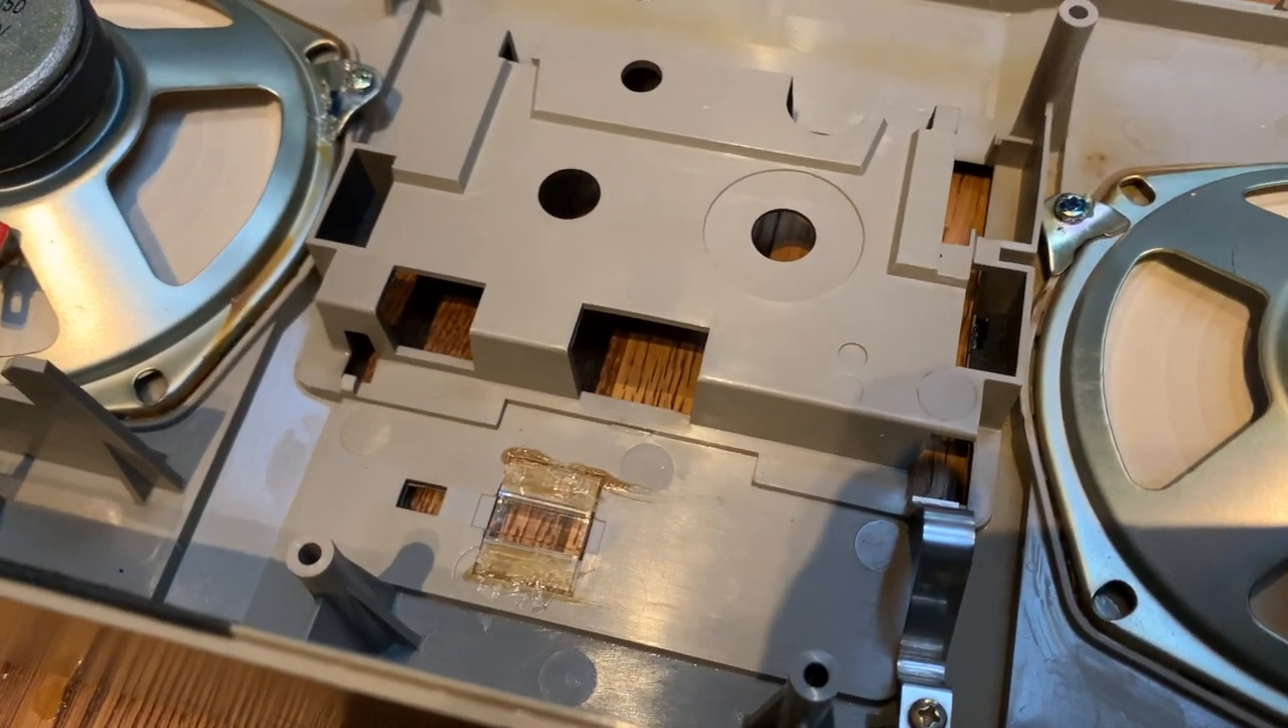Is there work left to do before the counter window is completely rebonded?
No.